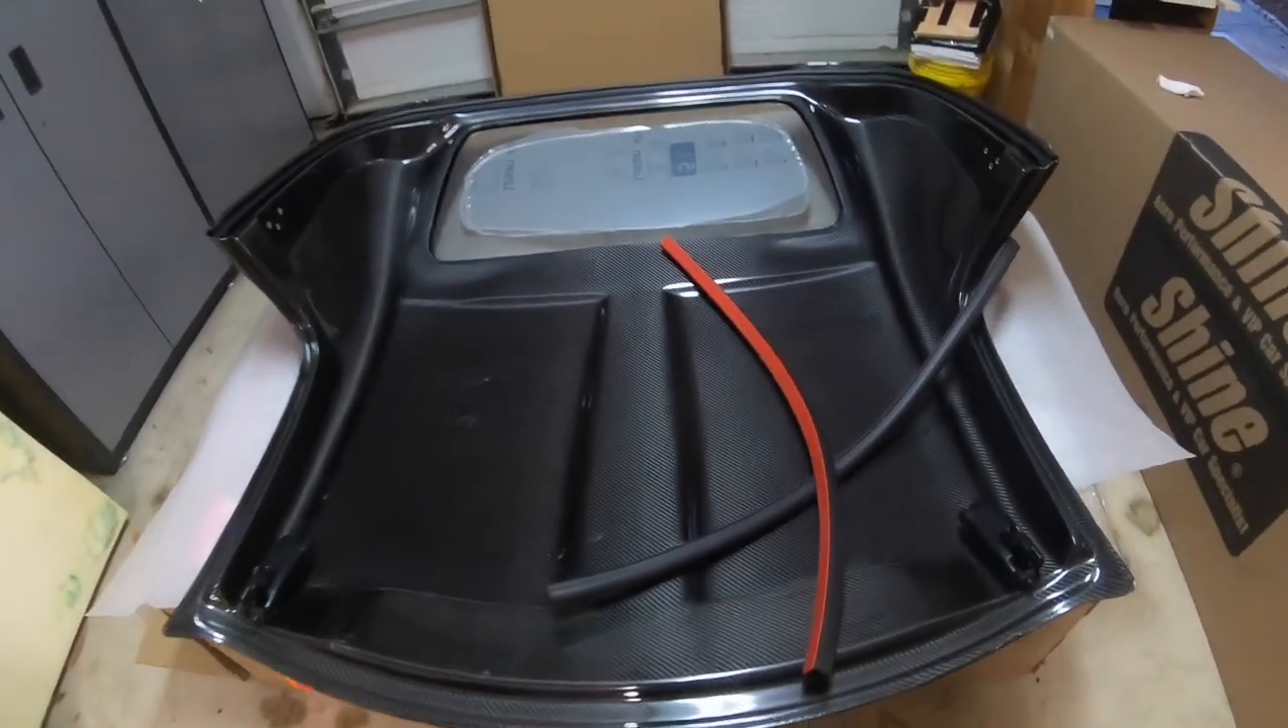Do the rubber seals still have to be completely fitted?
Yes.